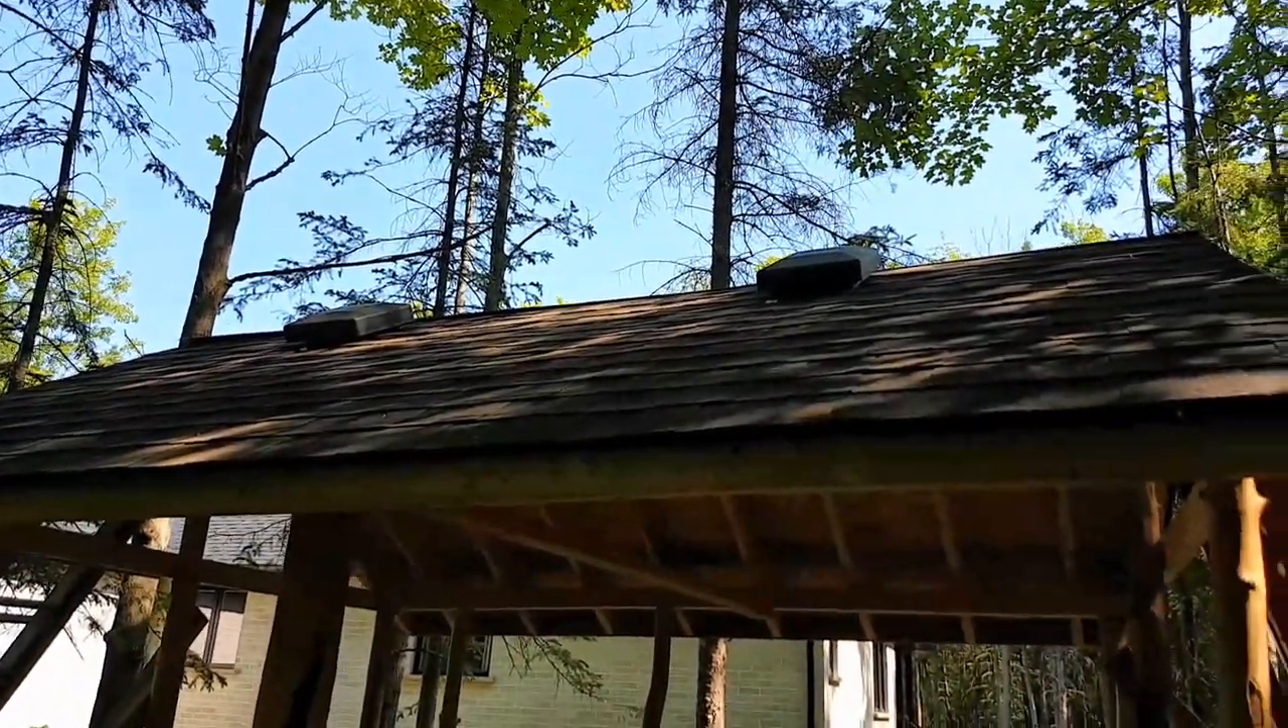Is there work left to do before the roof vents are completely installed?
No.